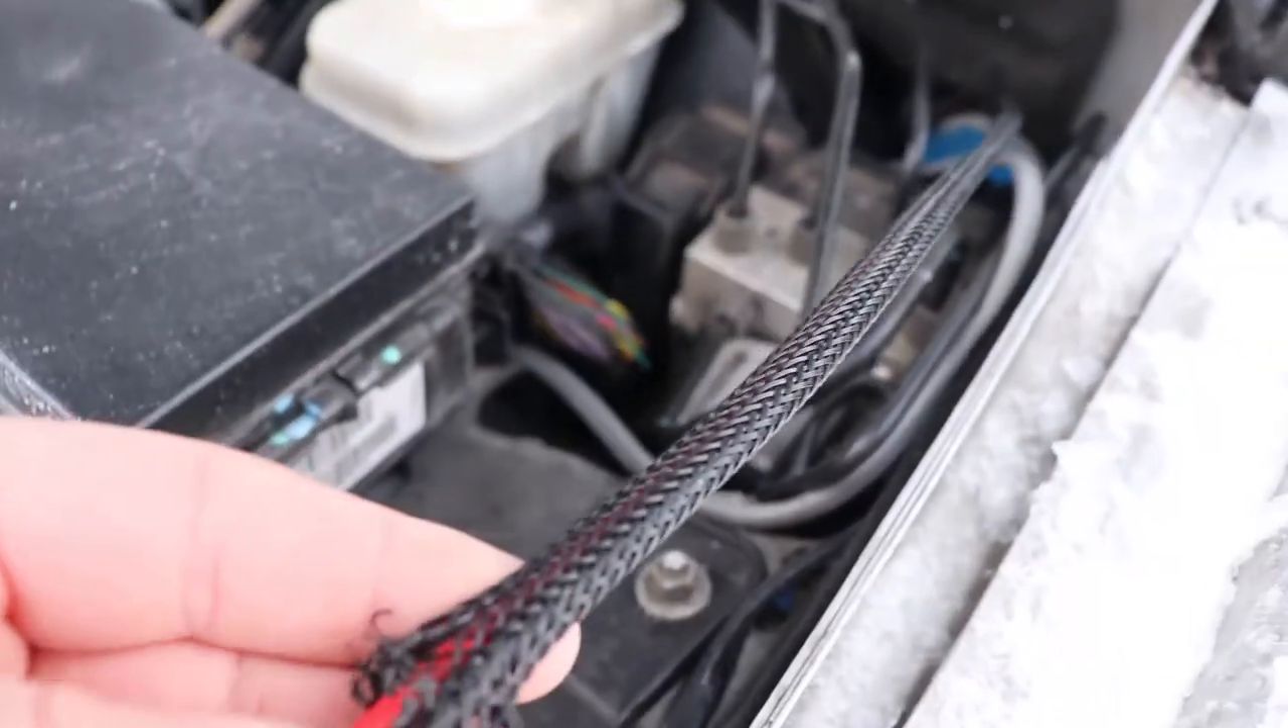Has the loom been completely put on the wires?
Yes.